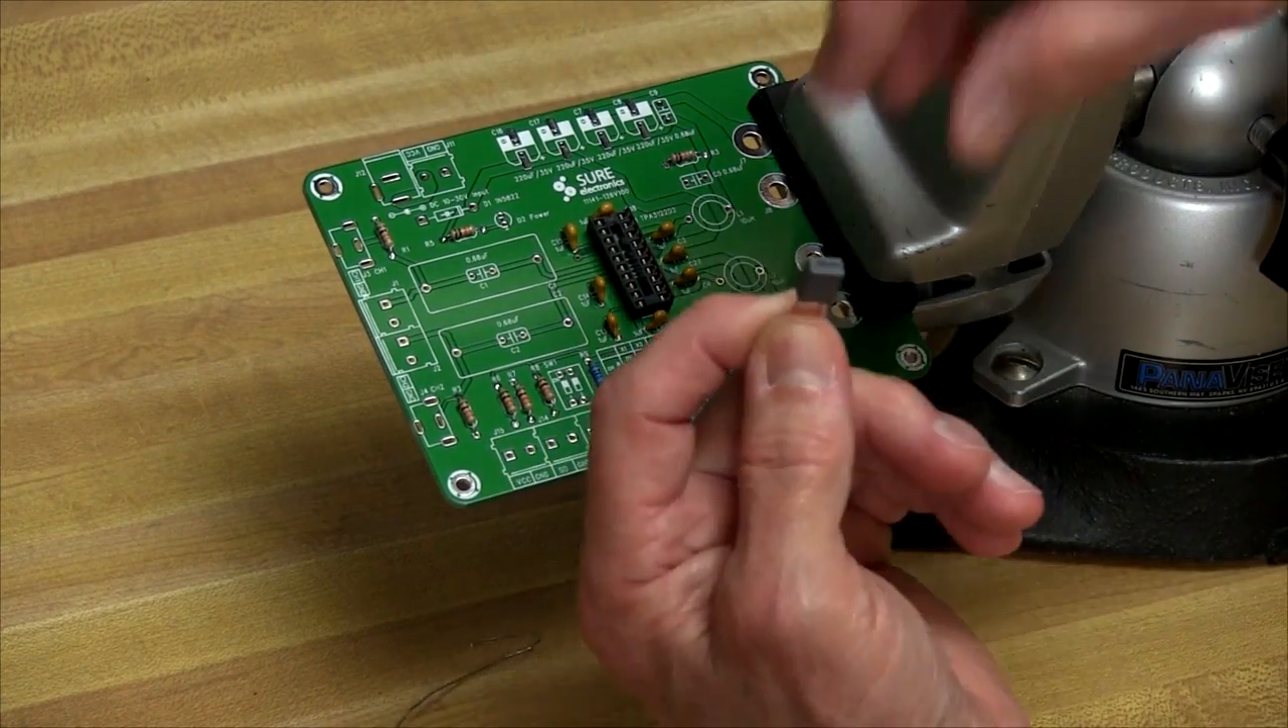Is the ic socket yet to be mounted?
No.